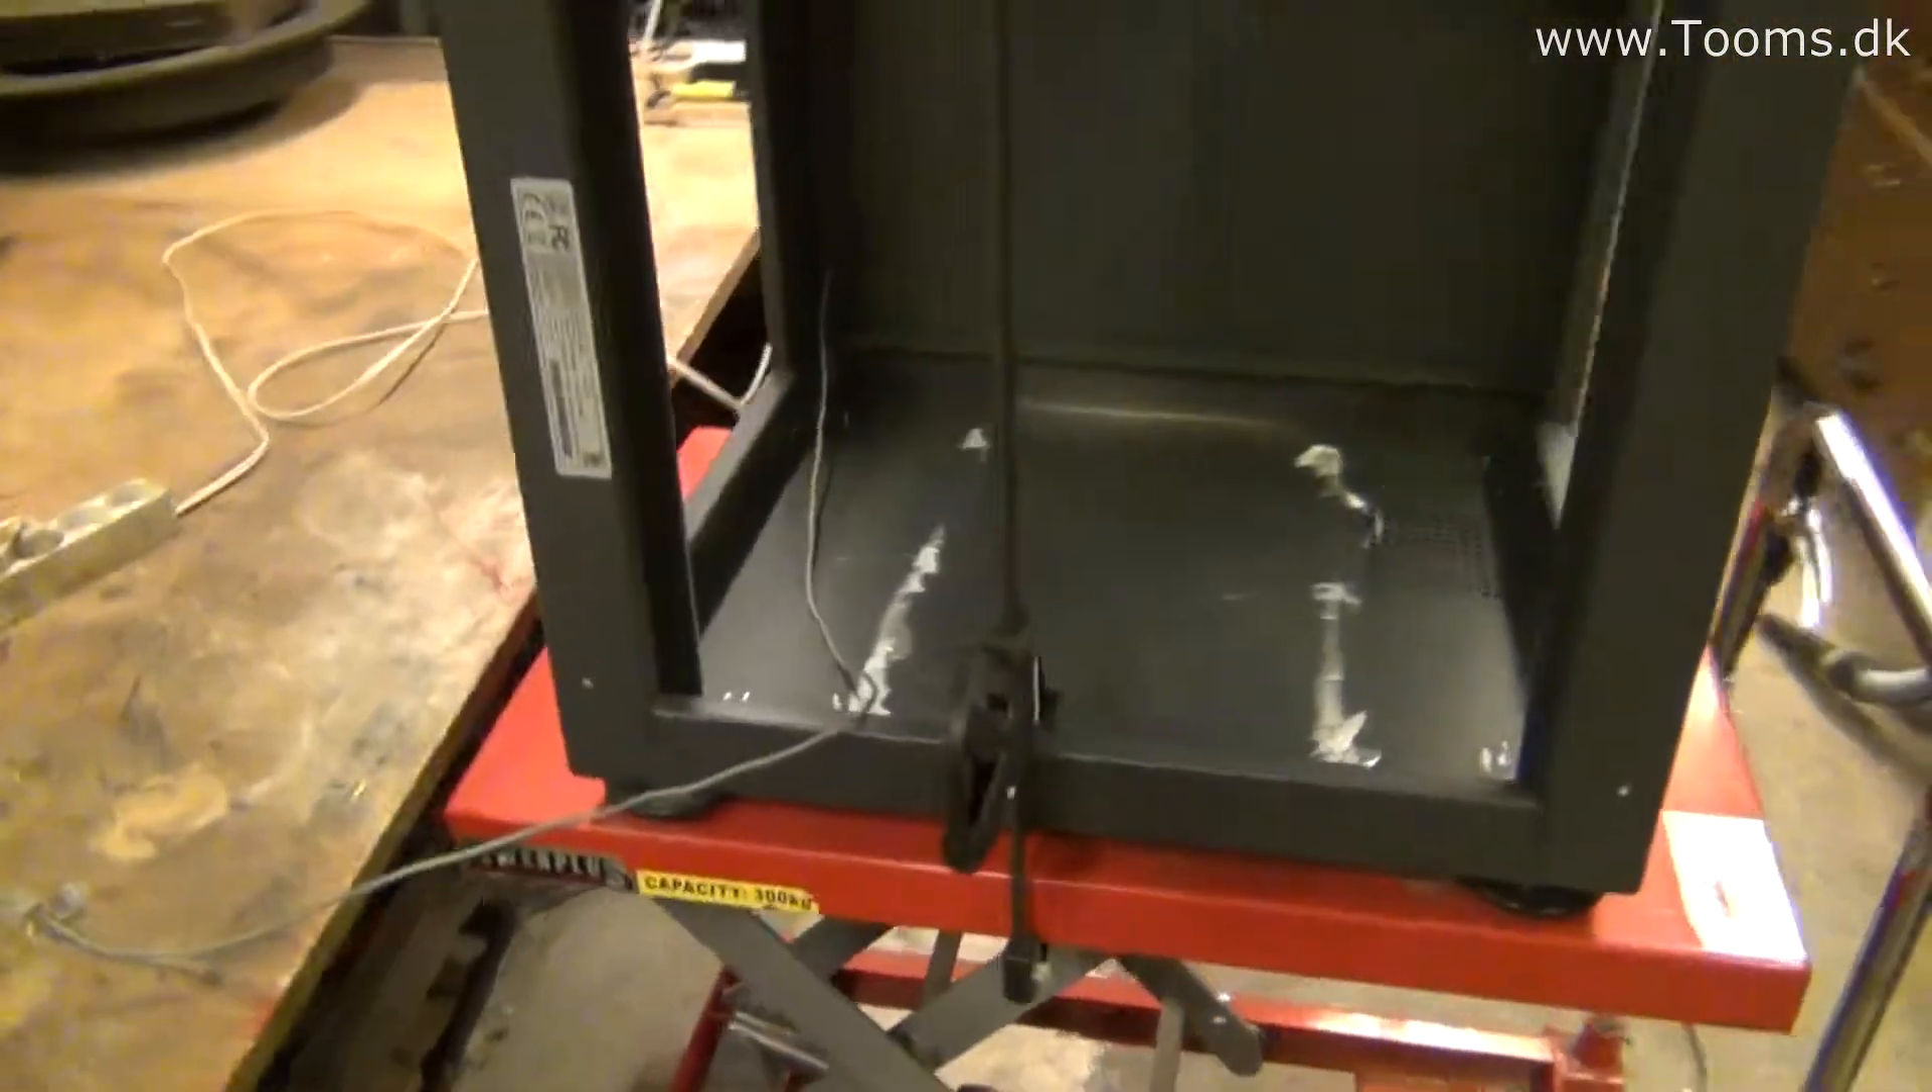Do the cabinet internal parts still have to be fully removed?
No.